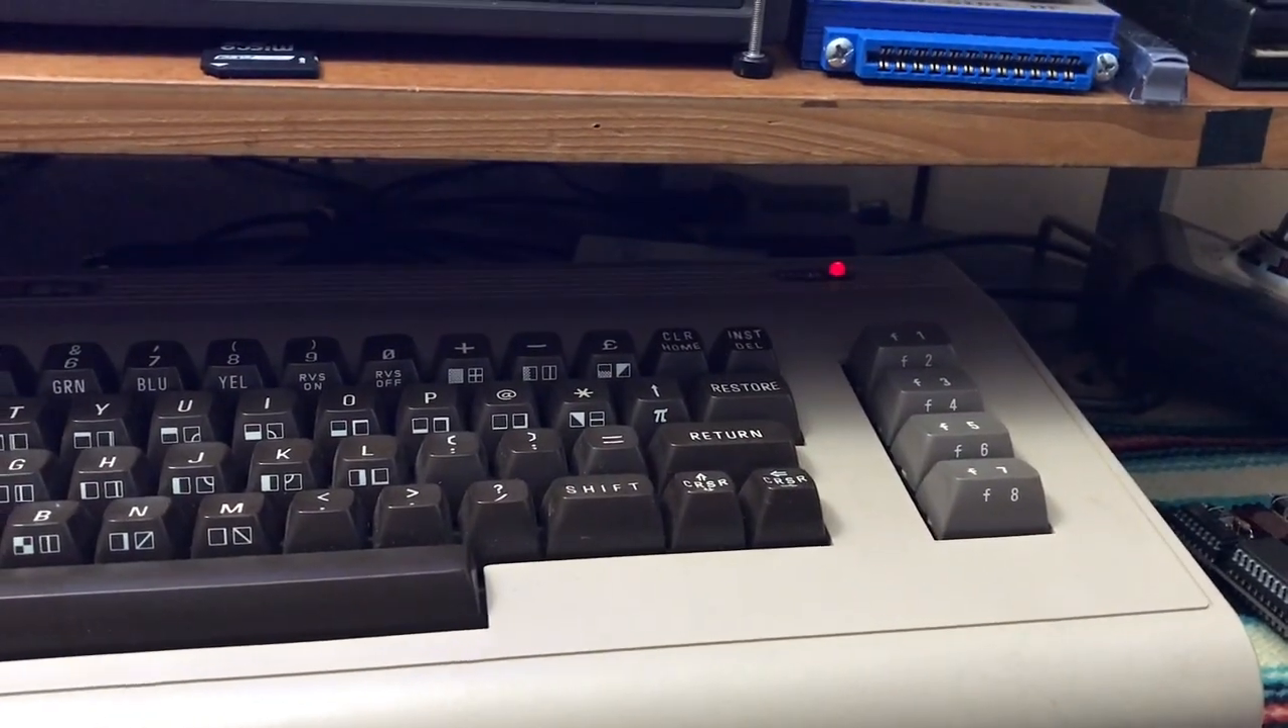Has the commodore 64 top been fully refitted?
Yes.